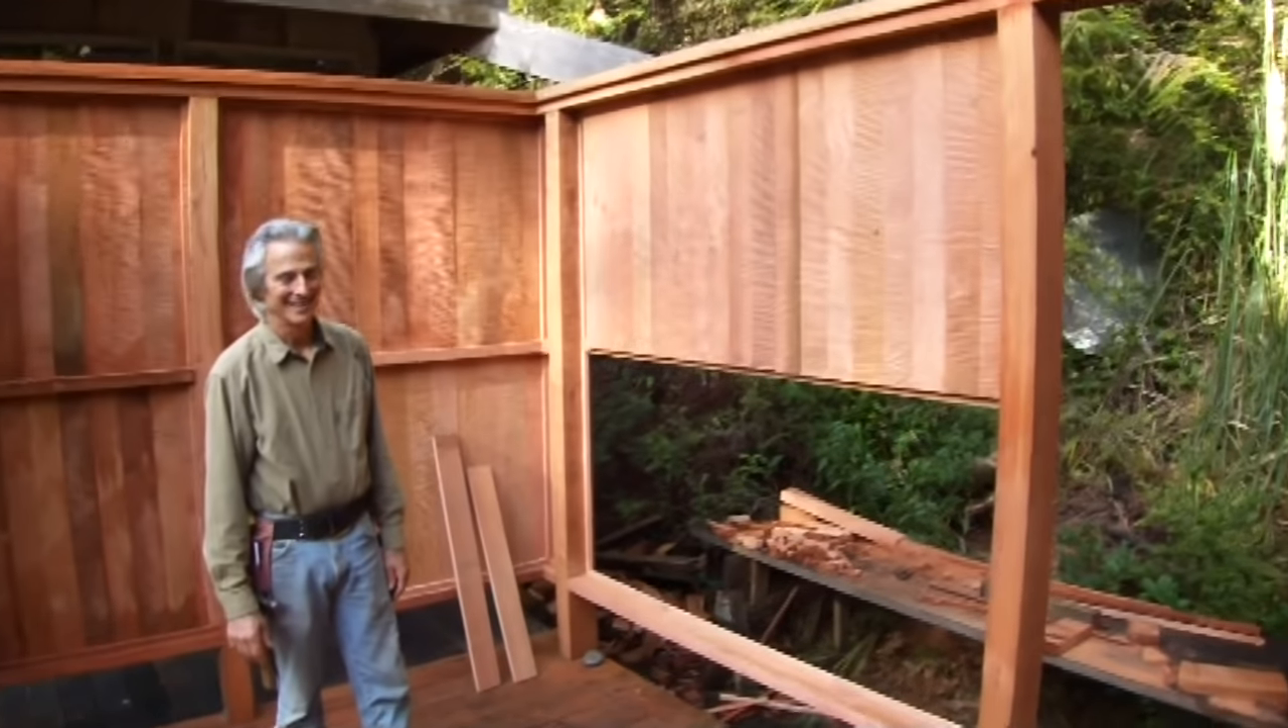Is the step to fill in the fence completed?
No.